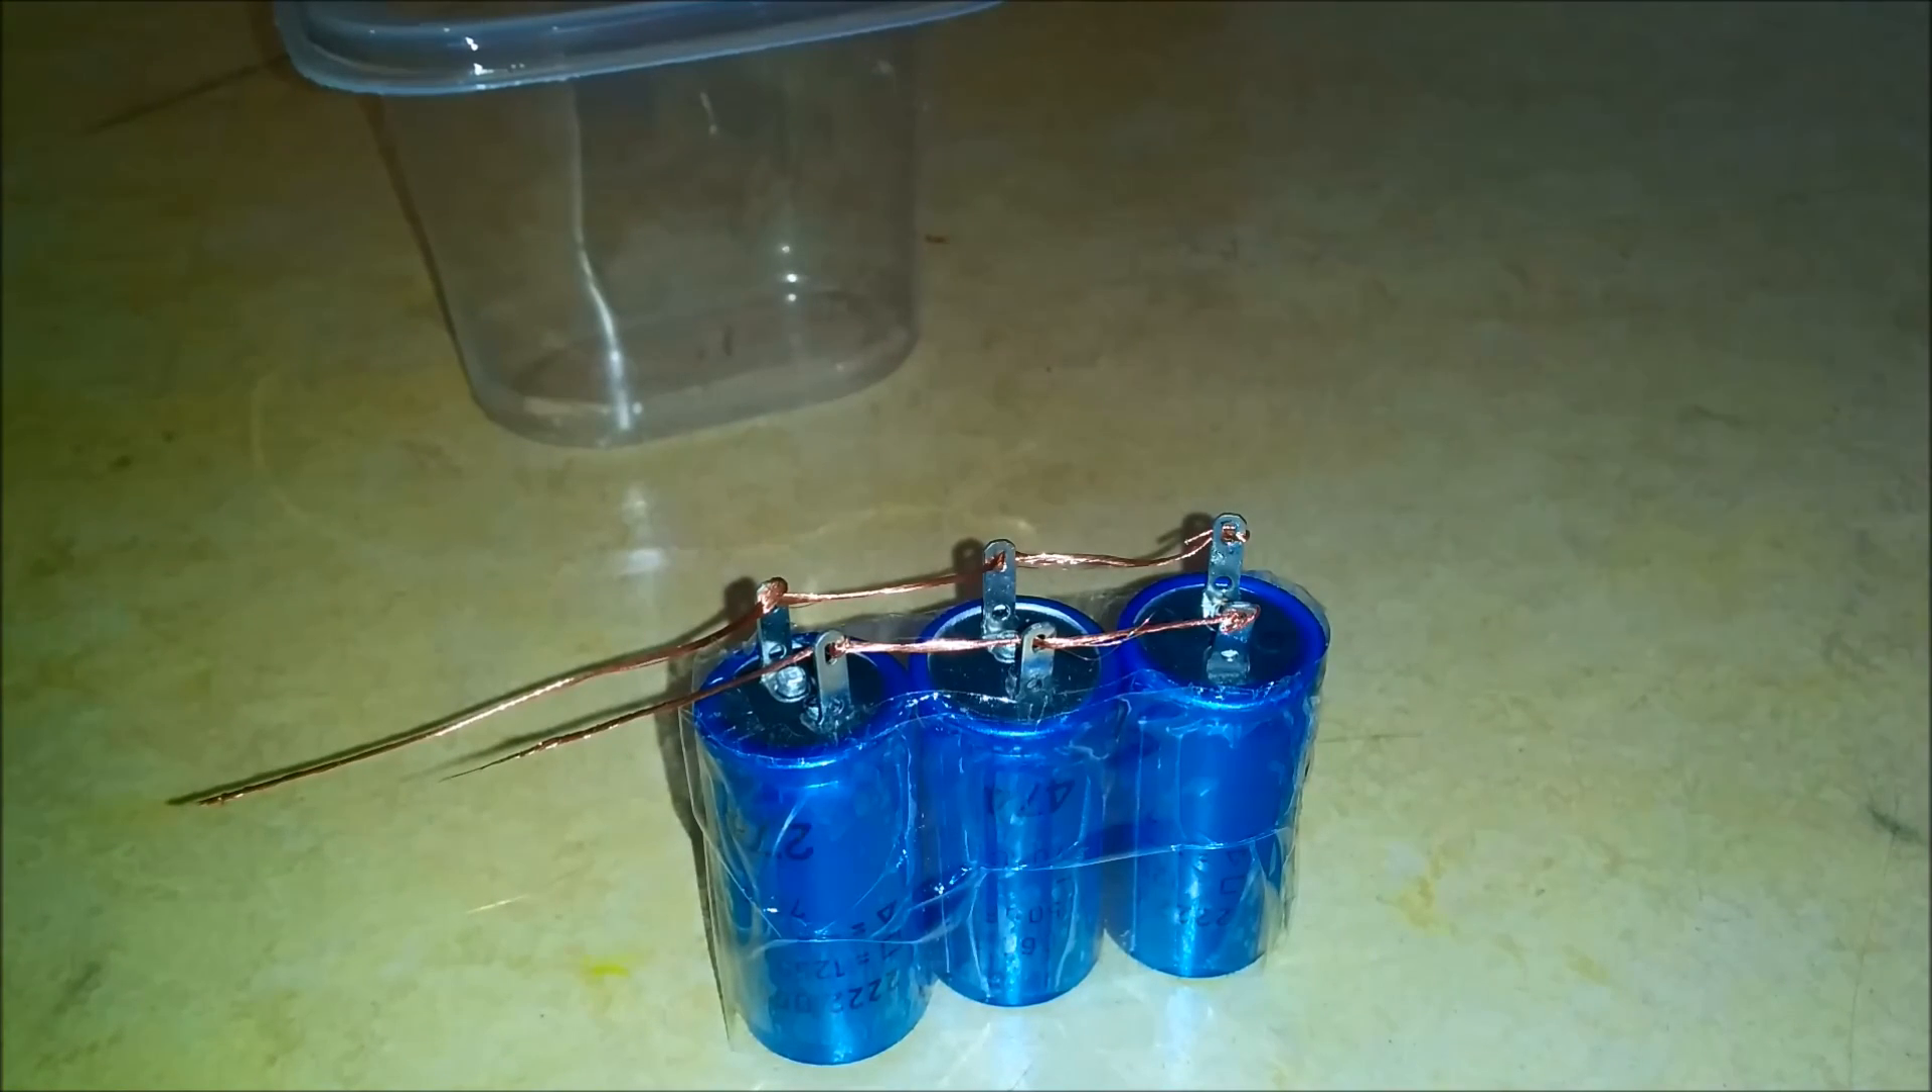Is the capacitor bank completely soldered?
No.